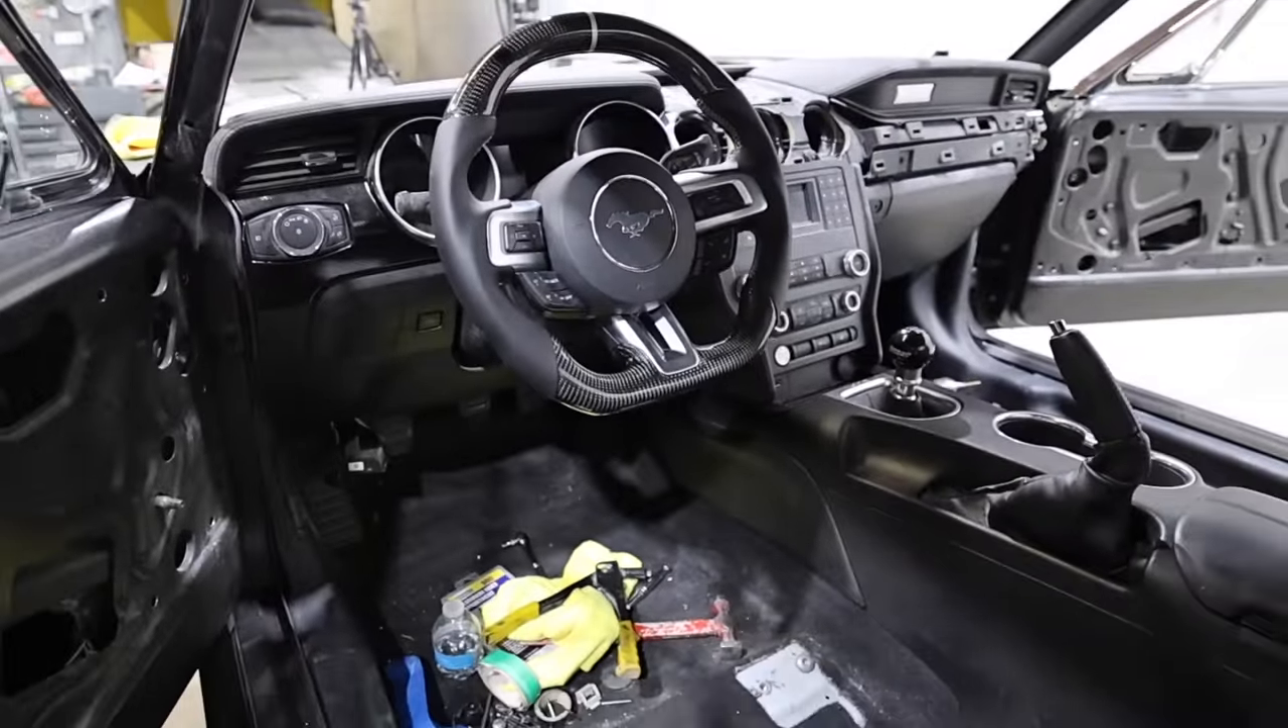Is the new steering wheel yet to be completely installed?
No.